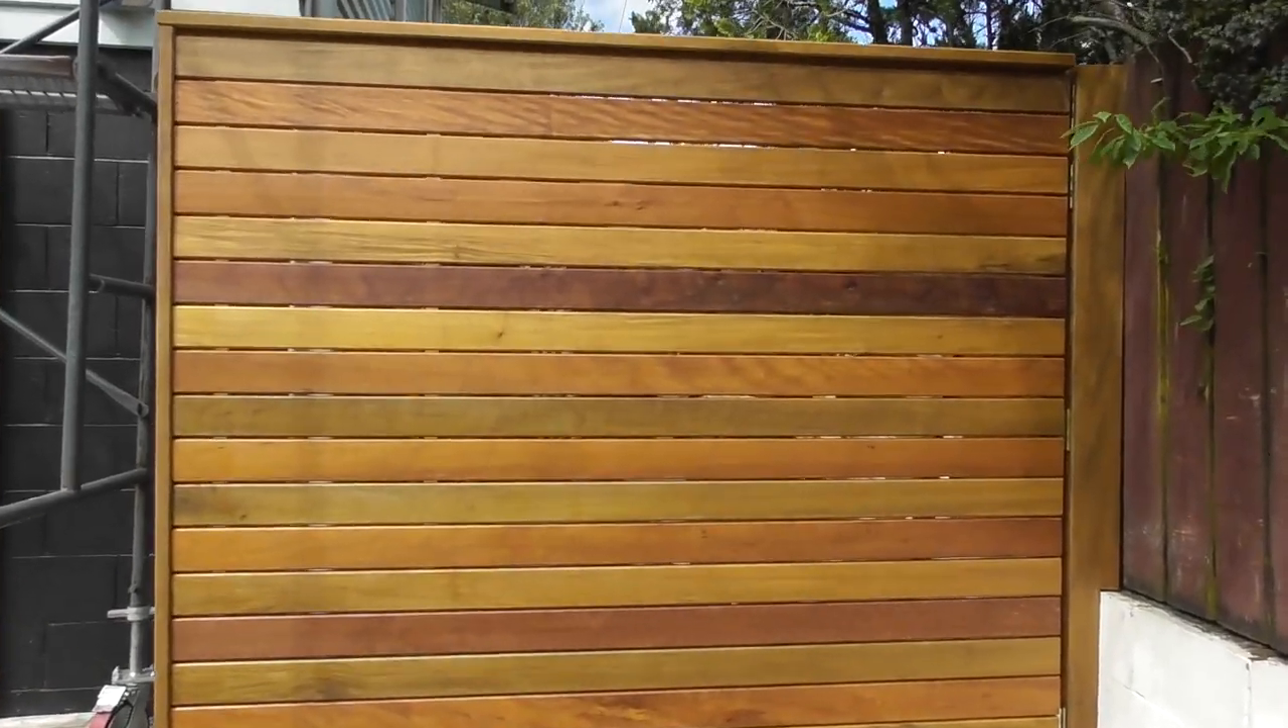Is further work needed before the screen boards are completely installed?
No.